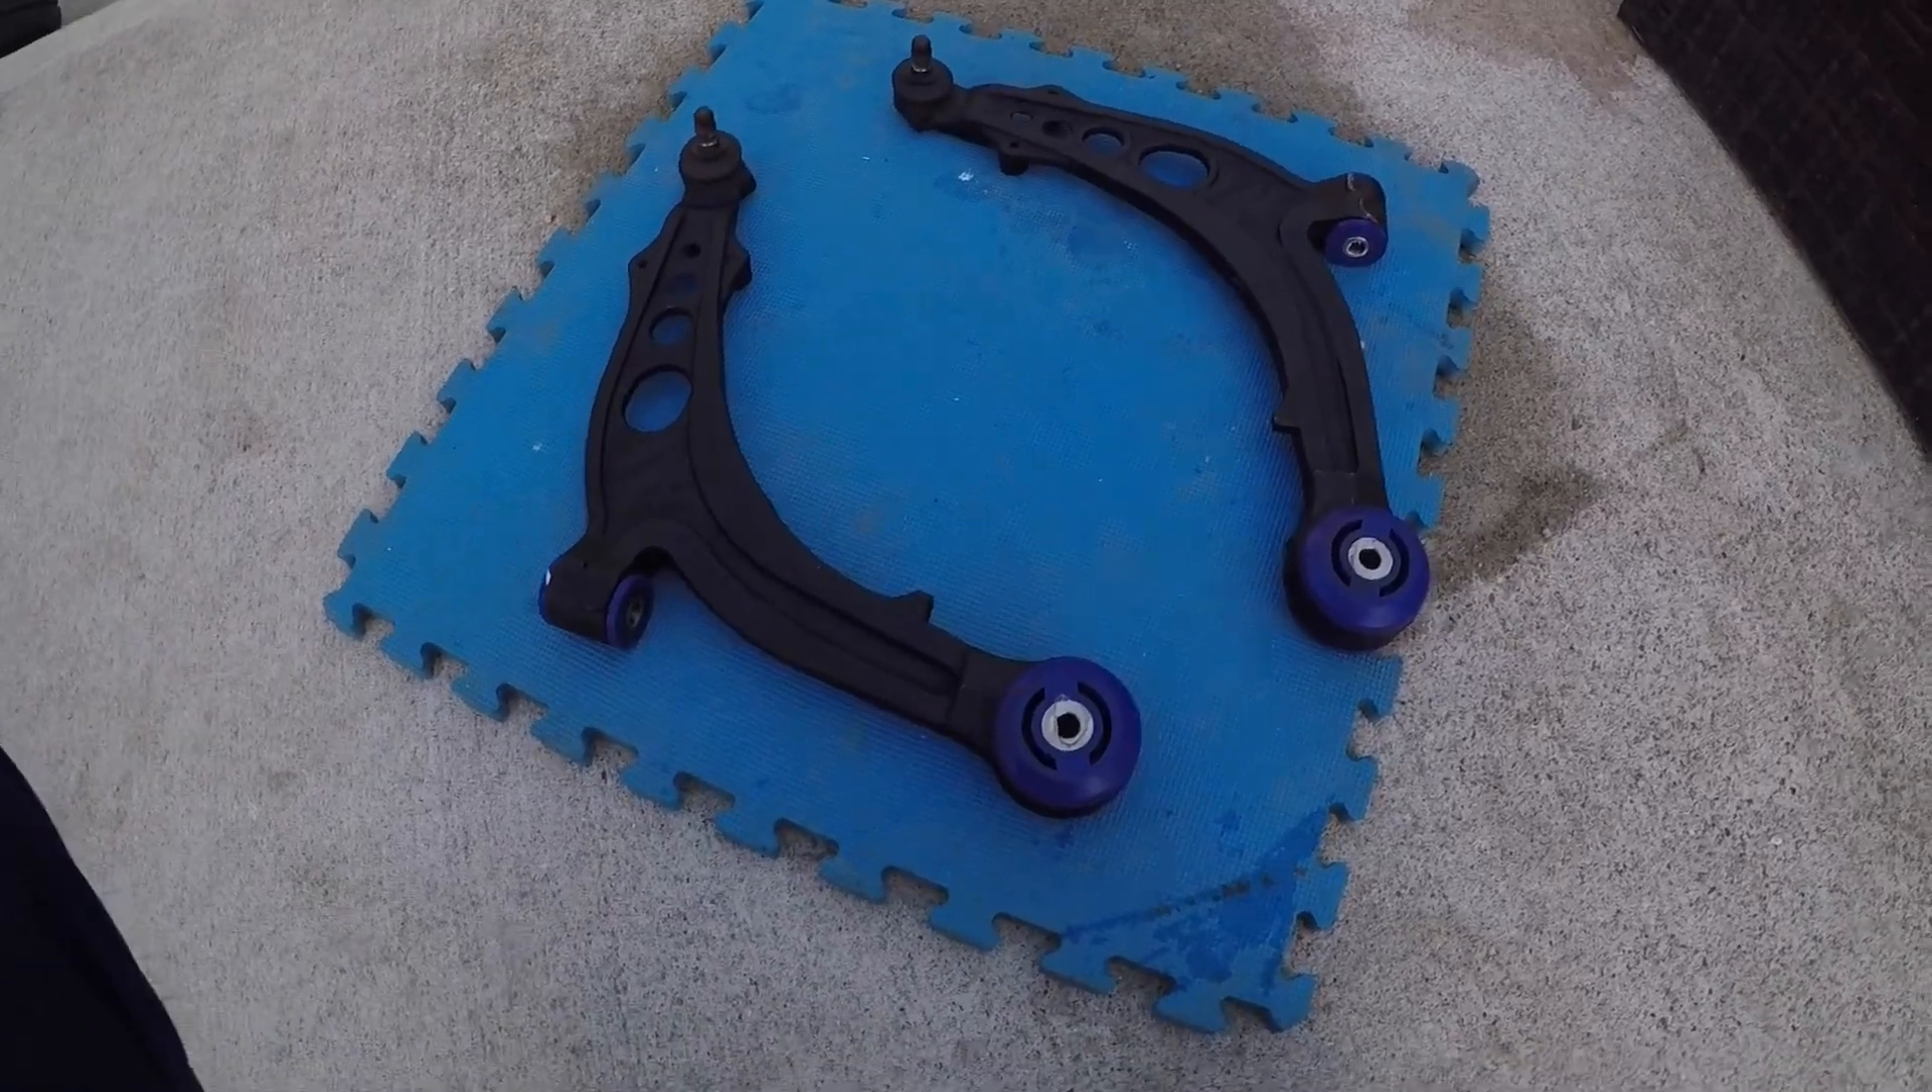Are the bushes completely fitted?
Yes.